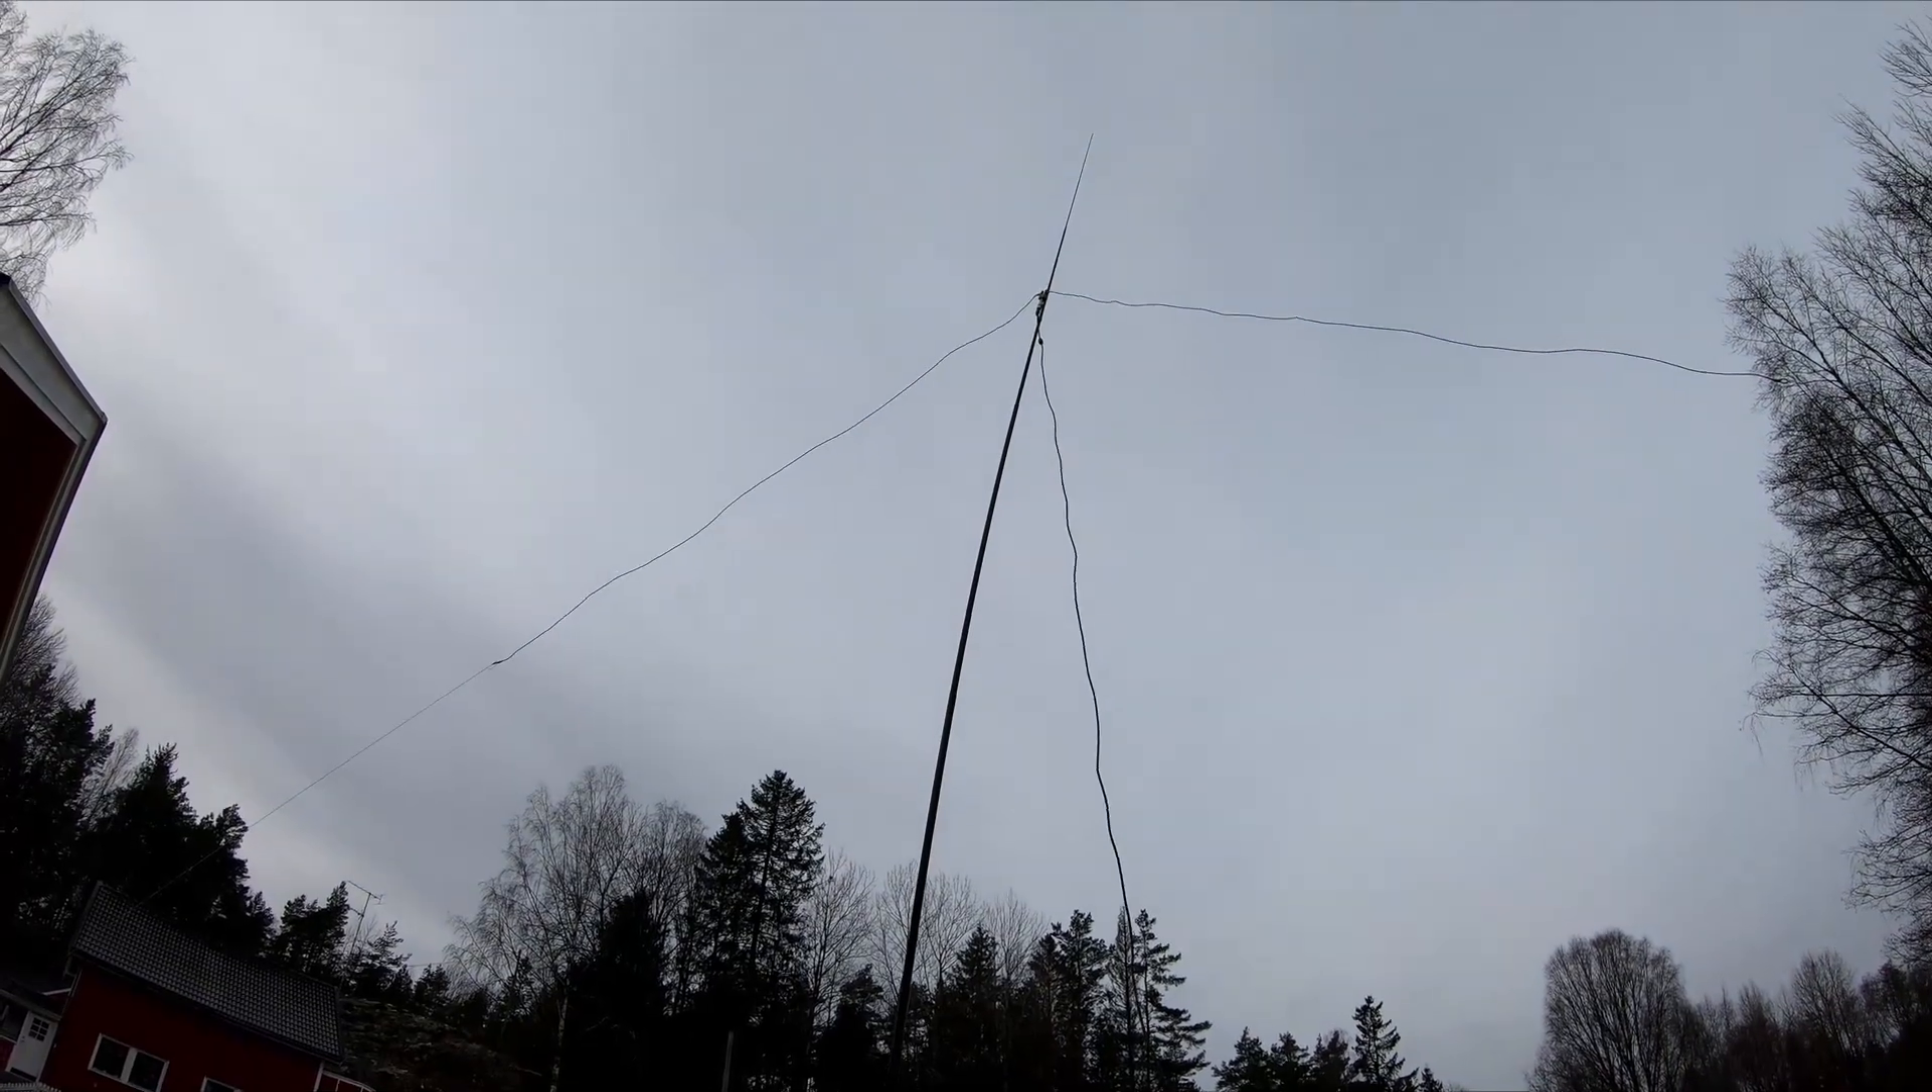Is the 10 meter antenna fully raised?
Yes.